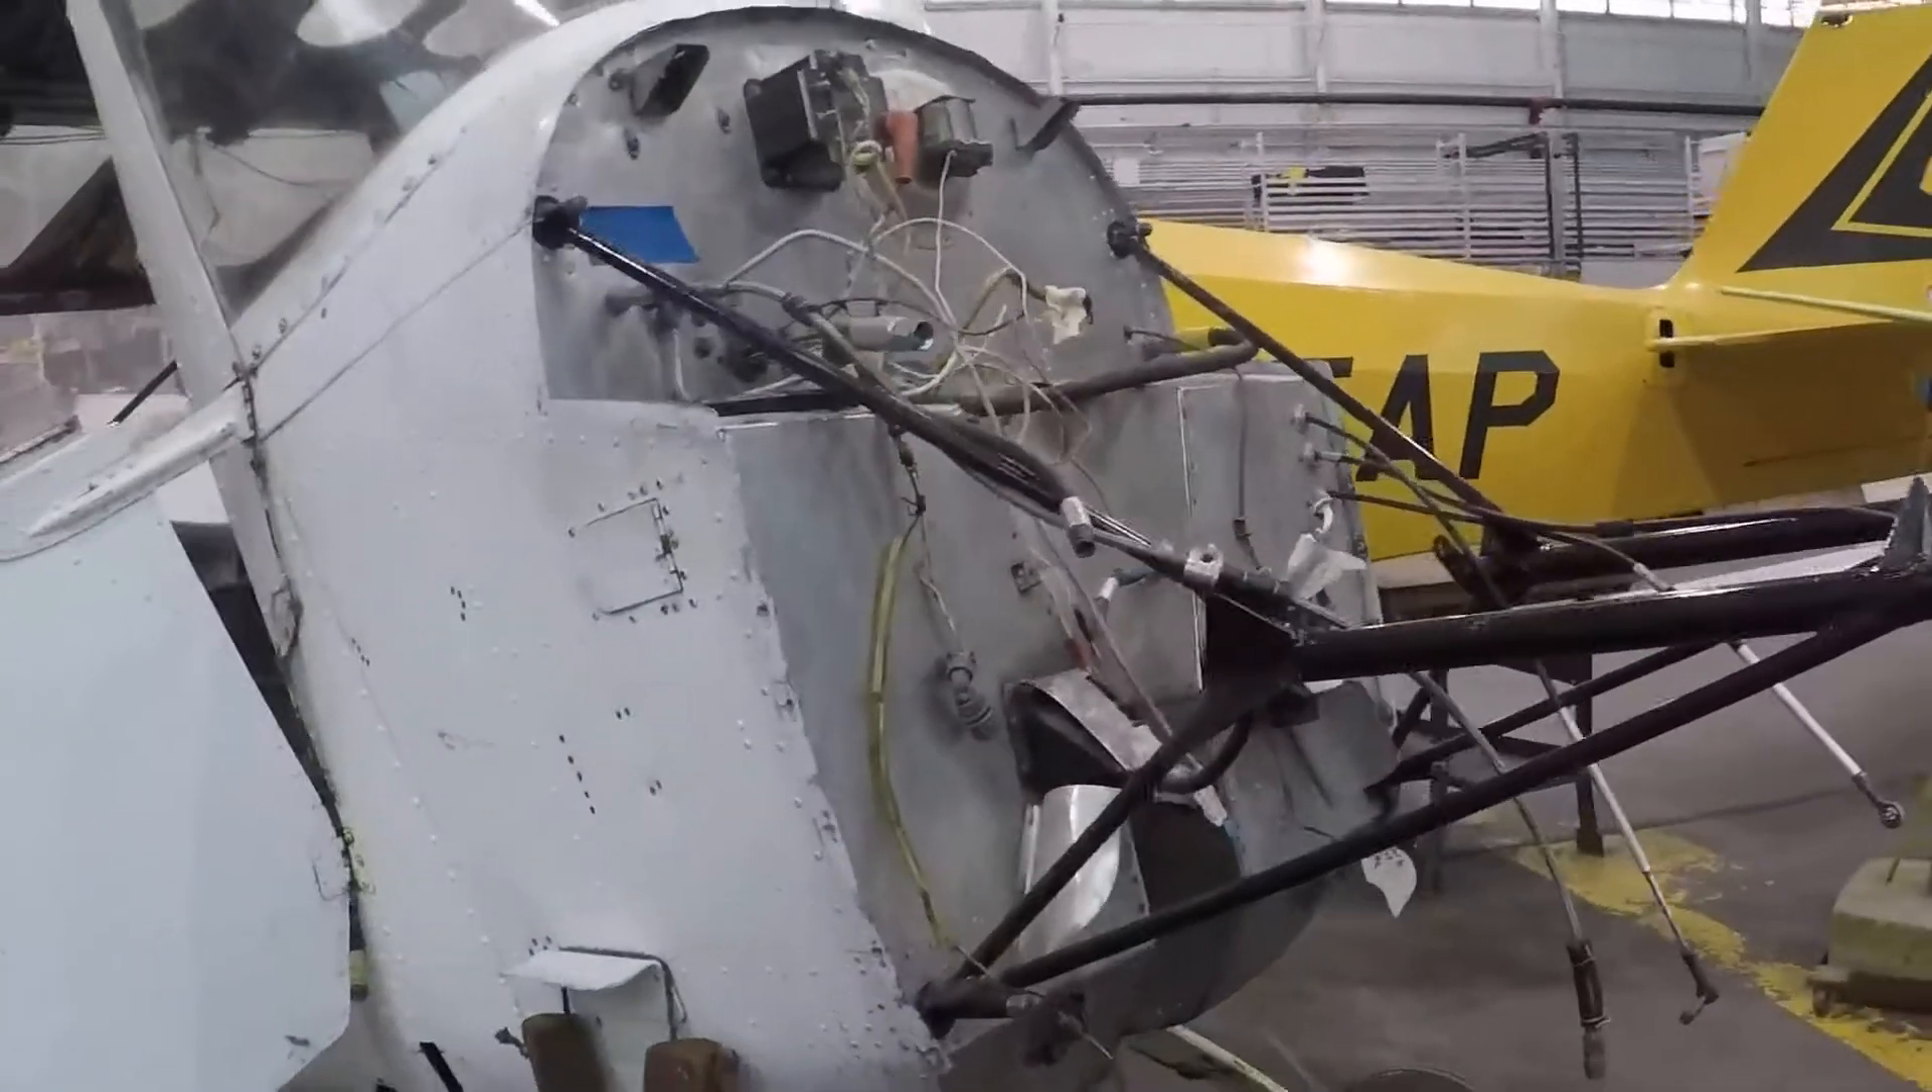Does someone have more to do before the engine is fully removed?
No.